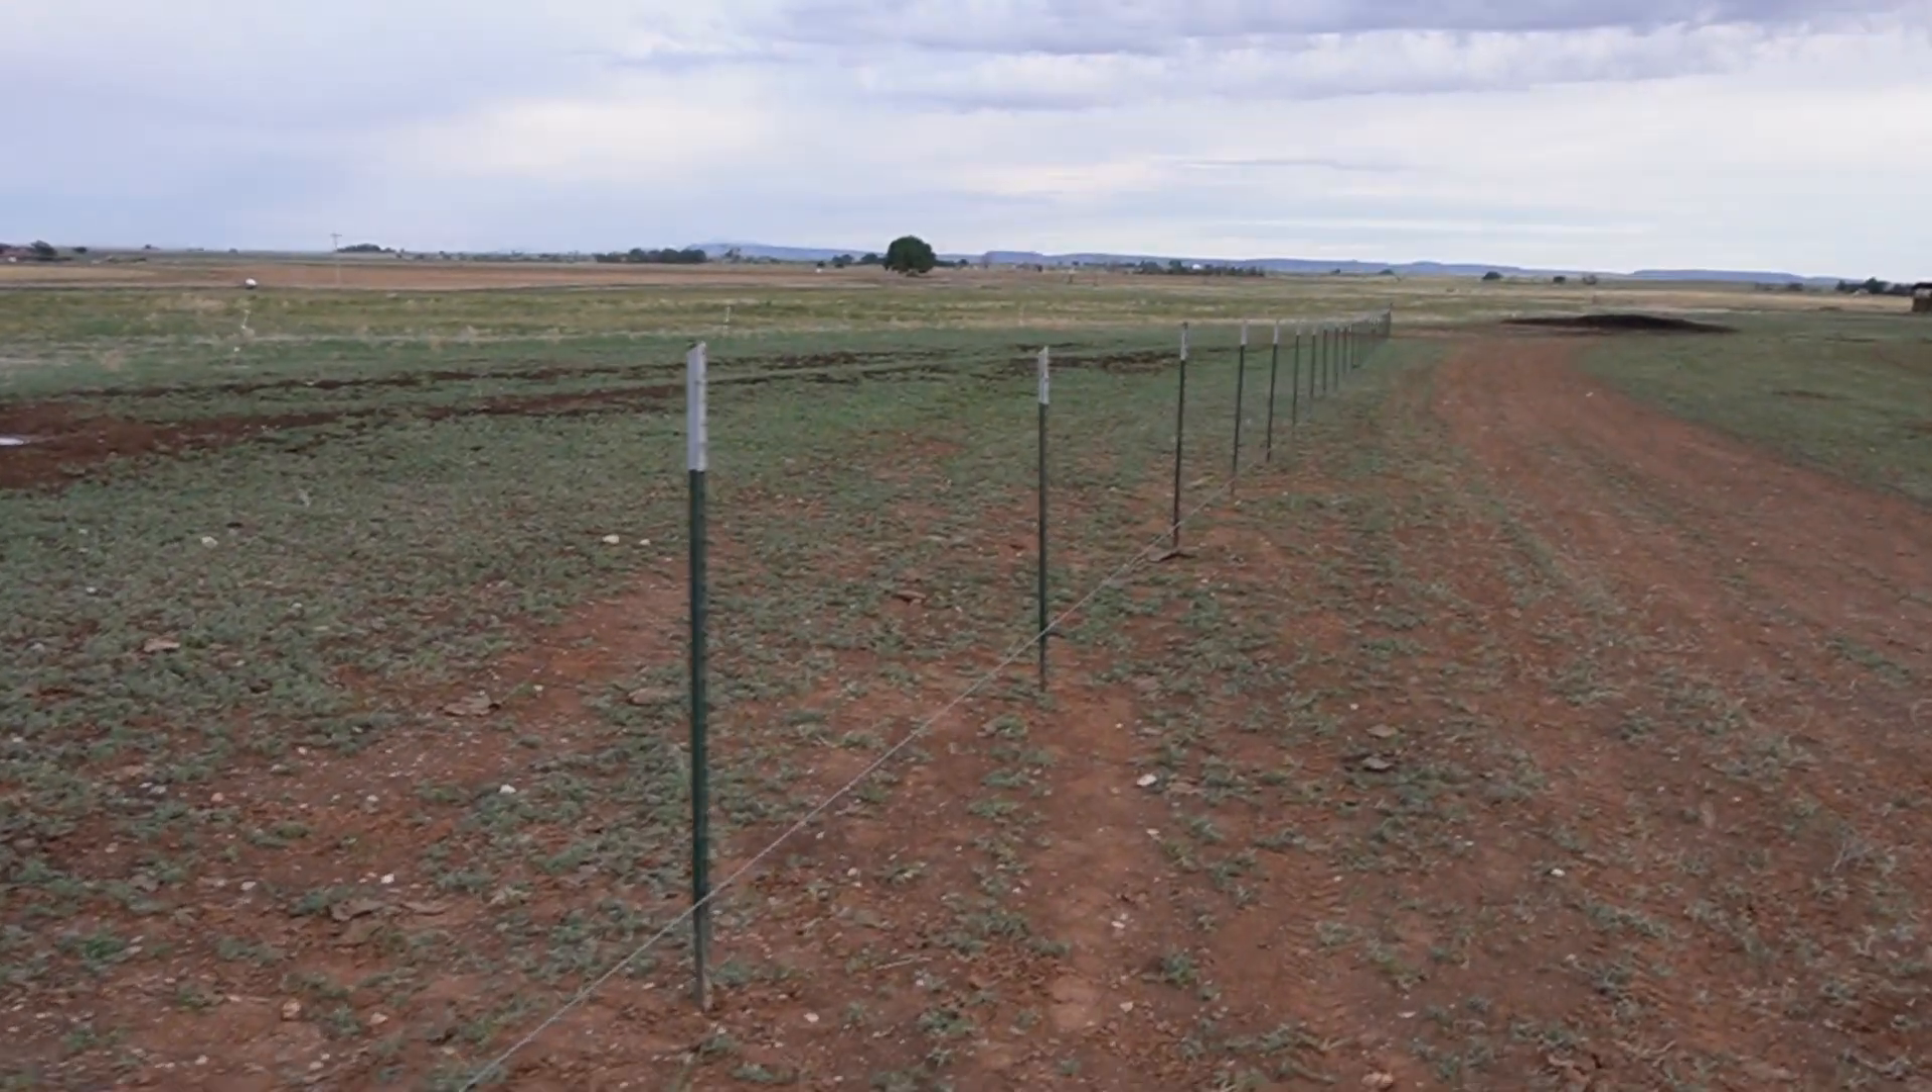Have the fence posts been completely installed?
Yes.